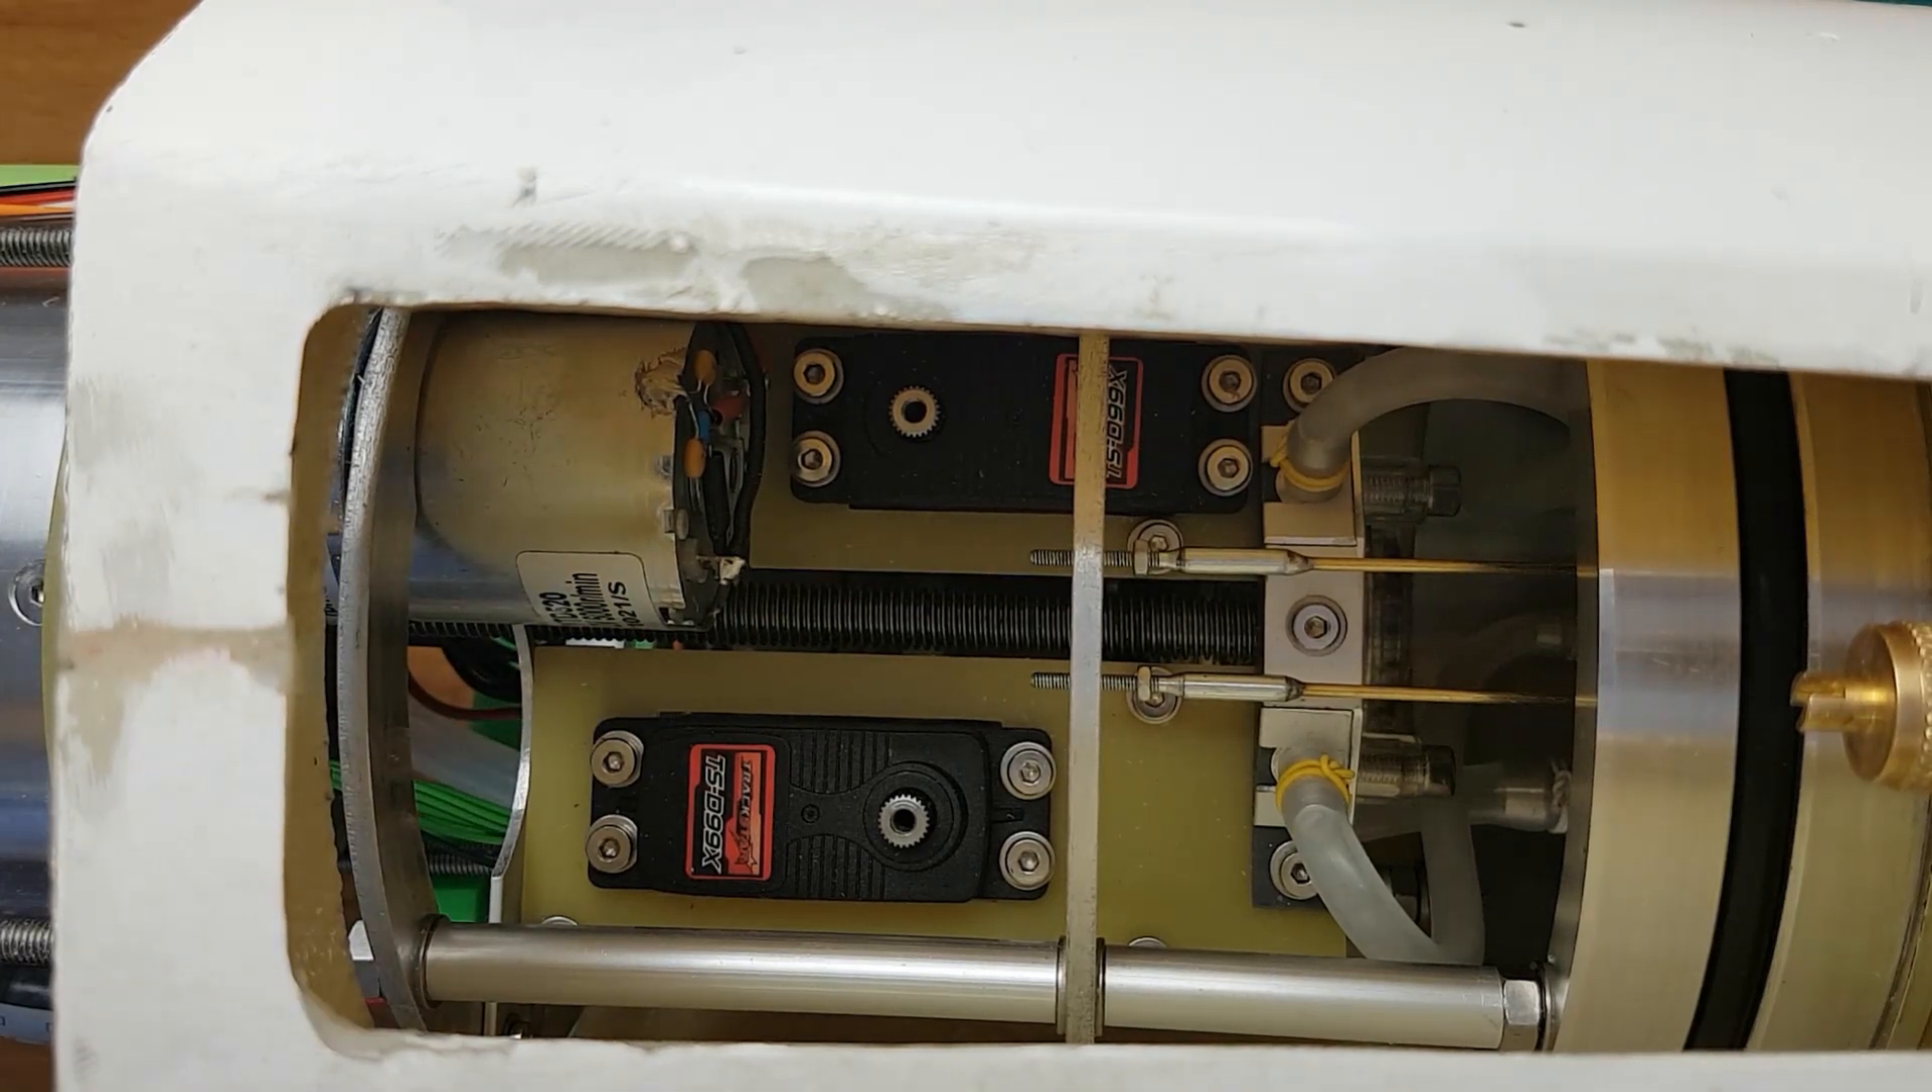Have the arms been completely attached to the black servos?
No.